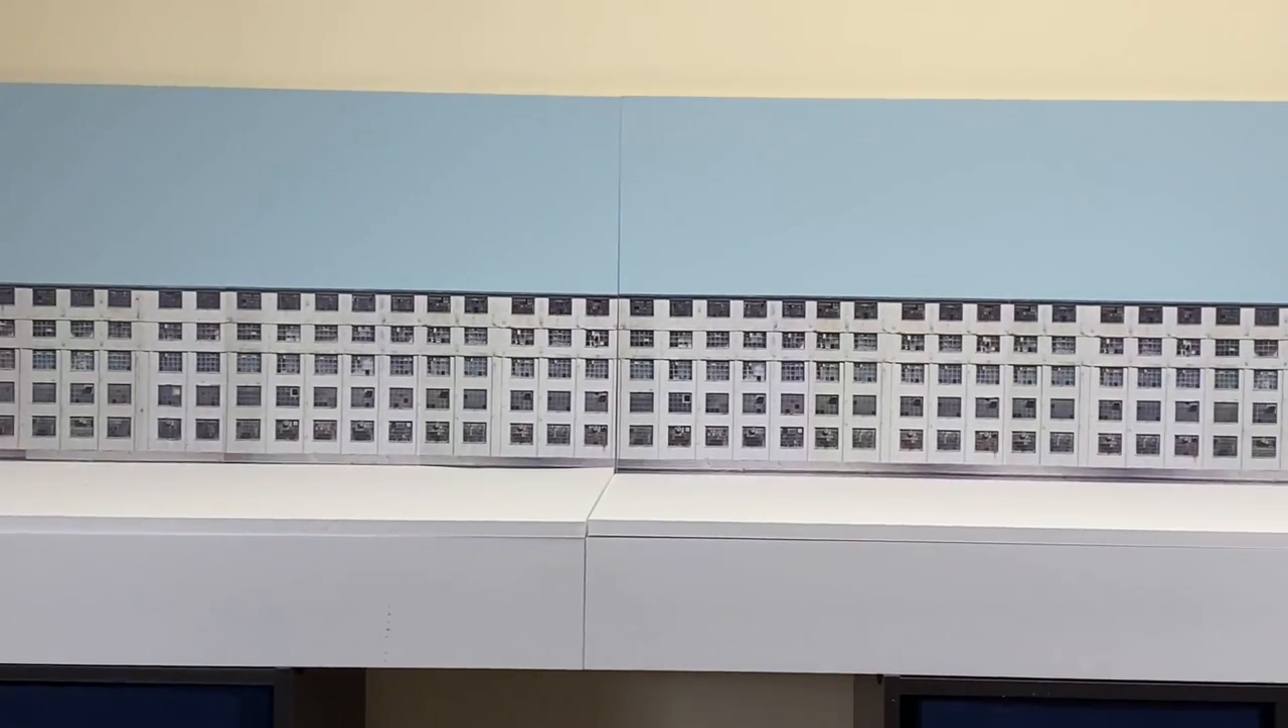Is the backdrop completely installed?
Yes.